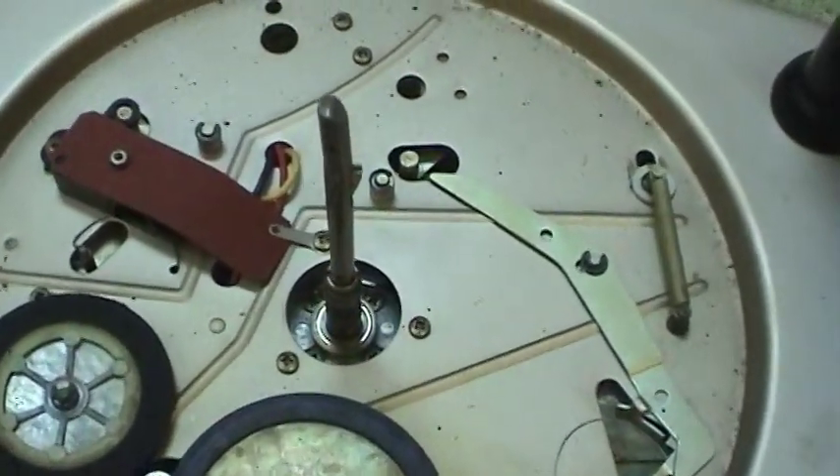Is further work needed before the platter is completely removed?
No.